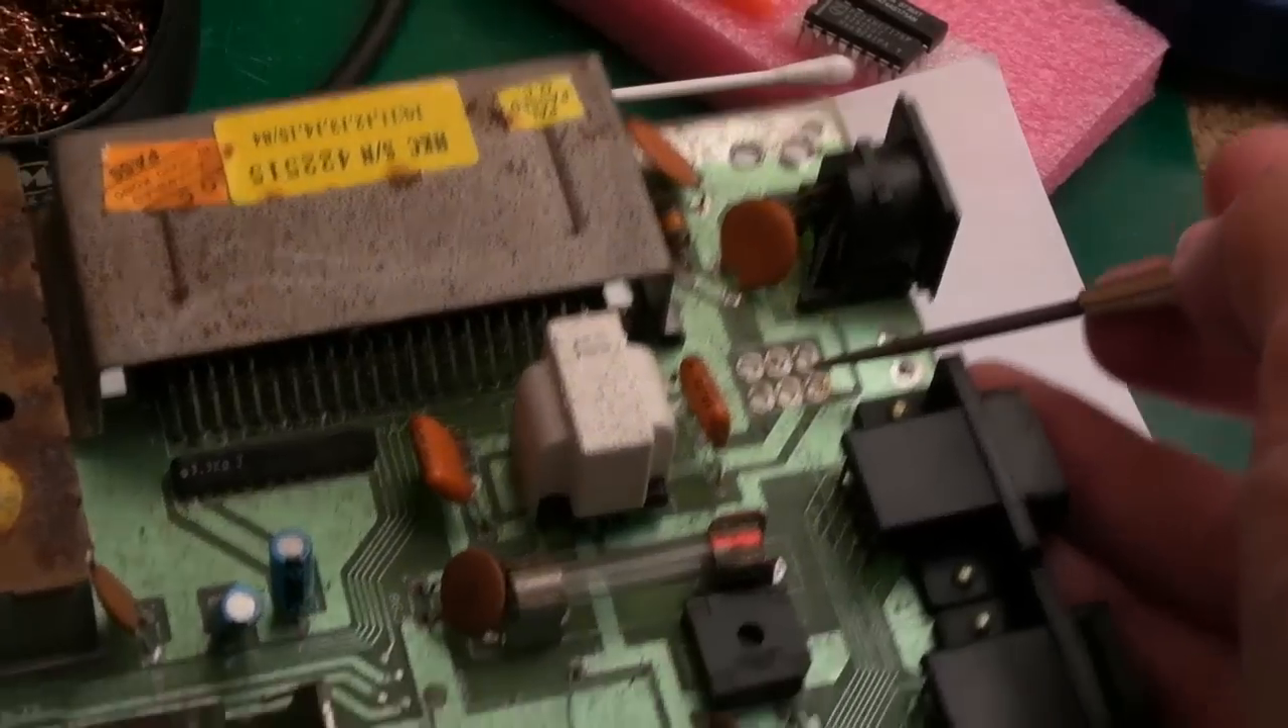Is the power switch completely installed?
No.